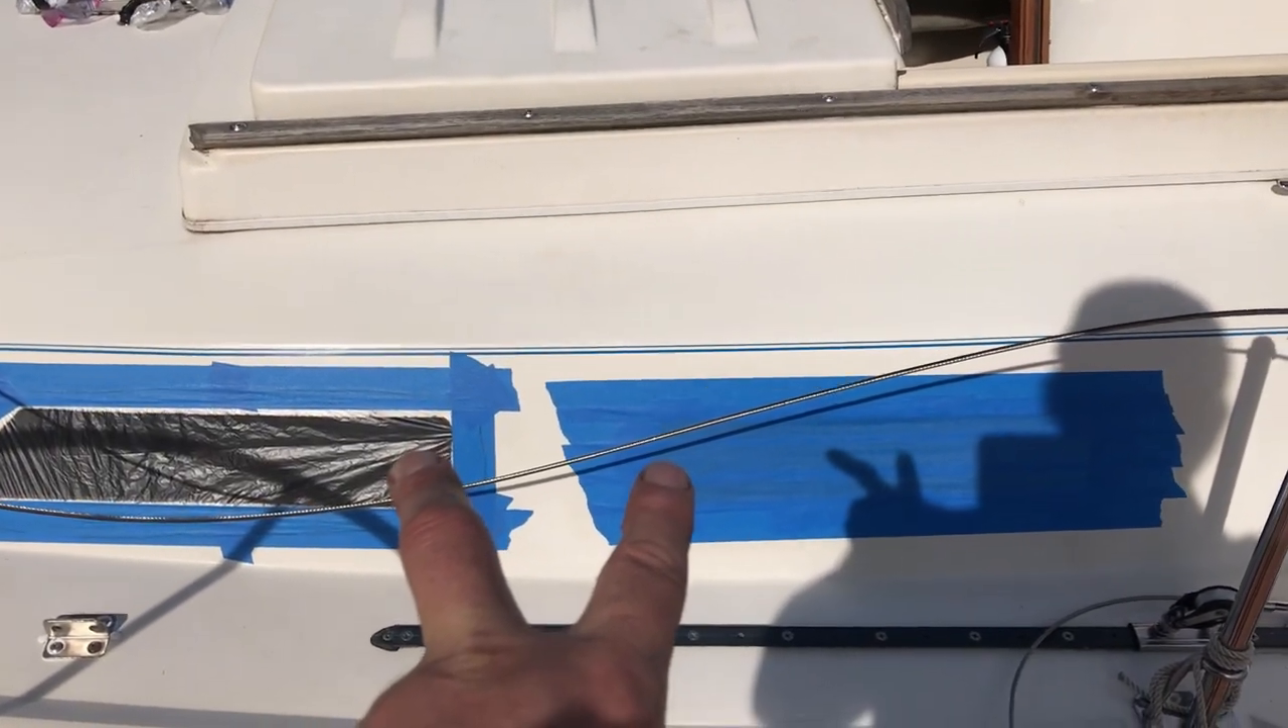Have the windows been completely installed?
No.